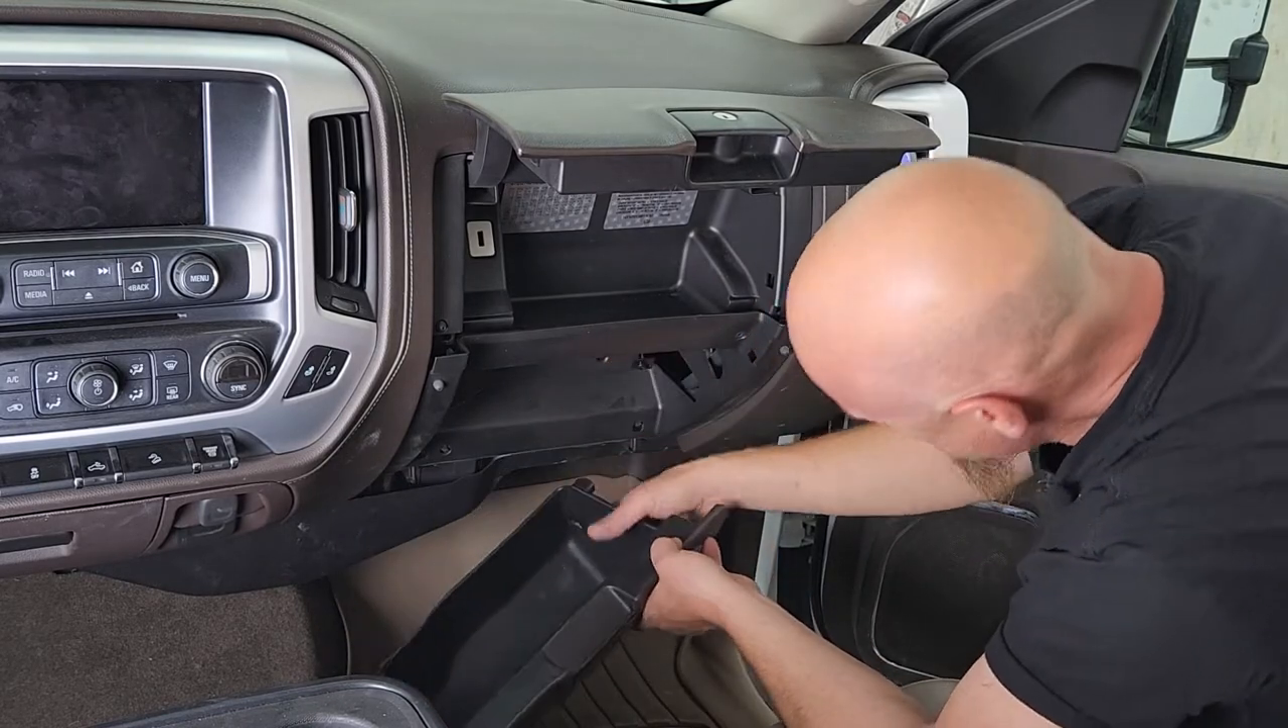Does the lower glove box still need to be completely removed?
No.